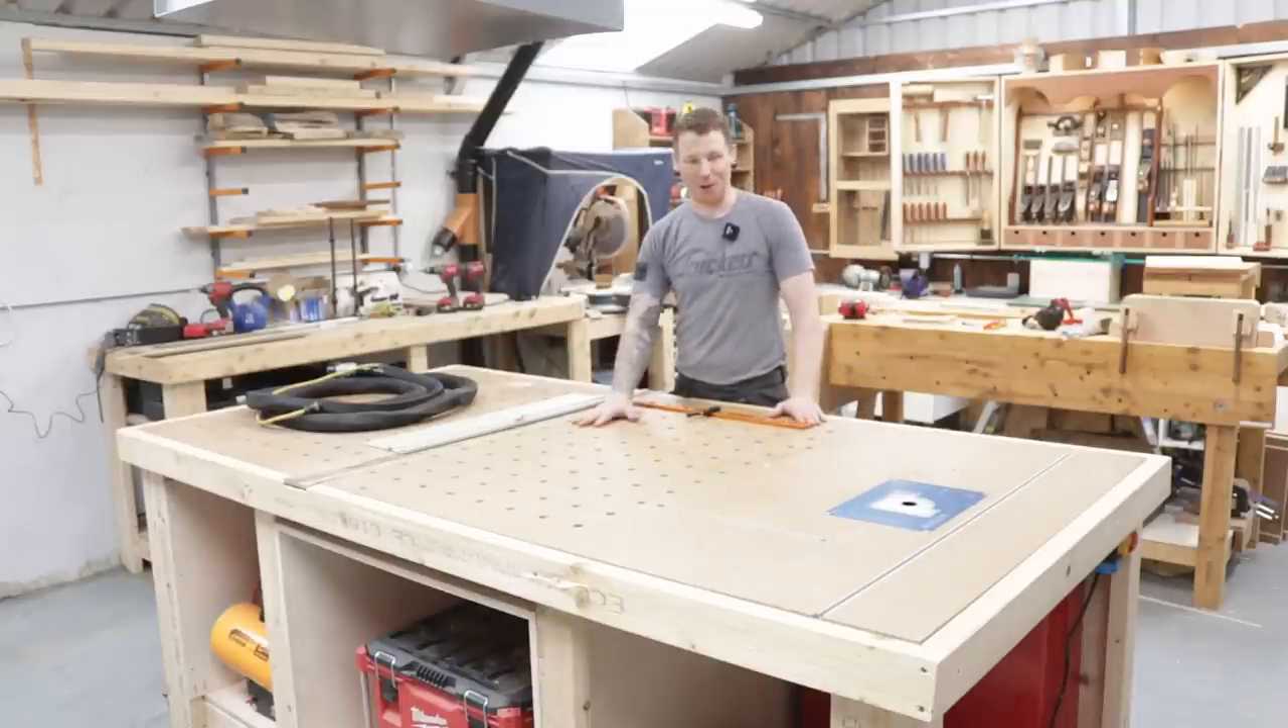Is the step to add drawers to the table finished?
No.